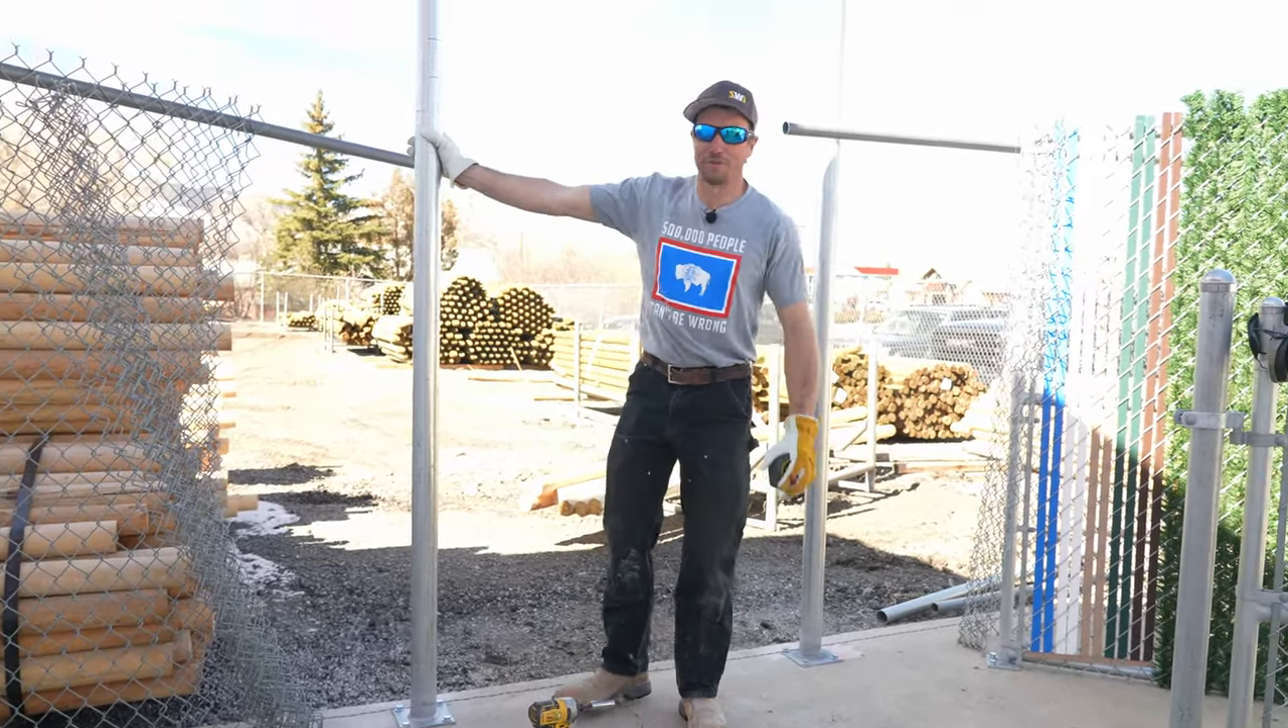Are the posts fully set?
Yes.